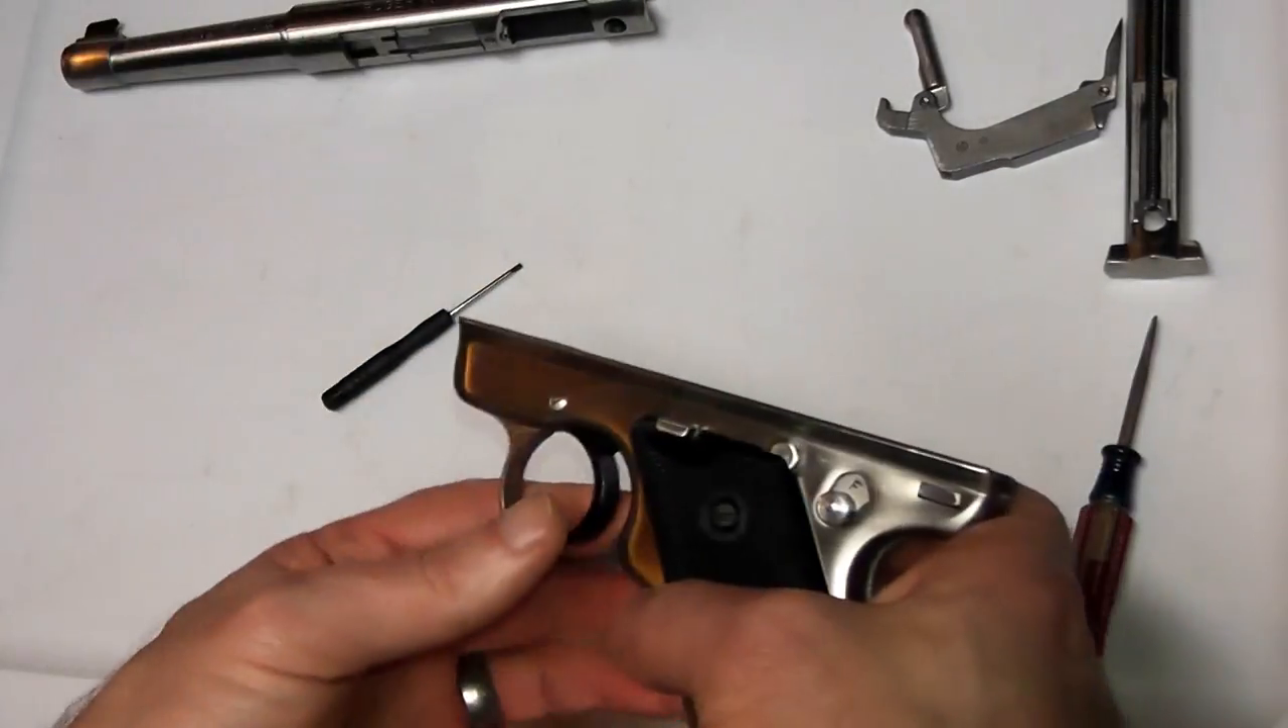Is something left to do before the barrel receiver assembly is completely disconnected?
No.